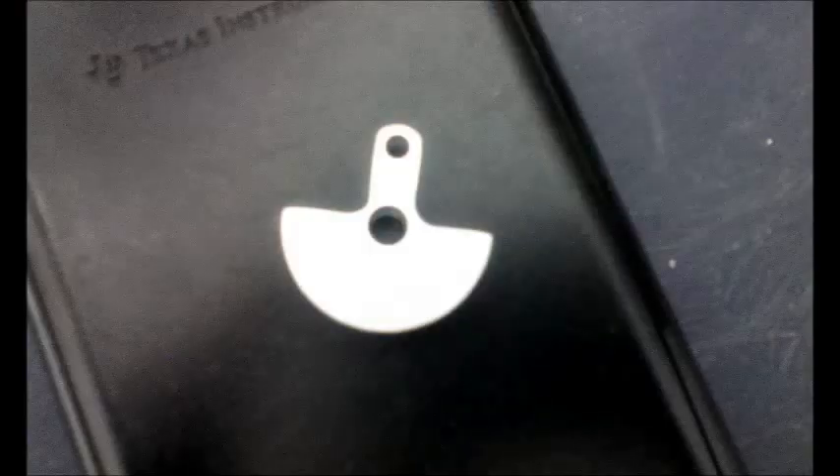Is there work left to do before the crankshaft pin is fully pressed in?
Yes.